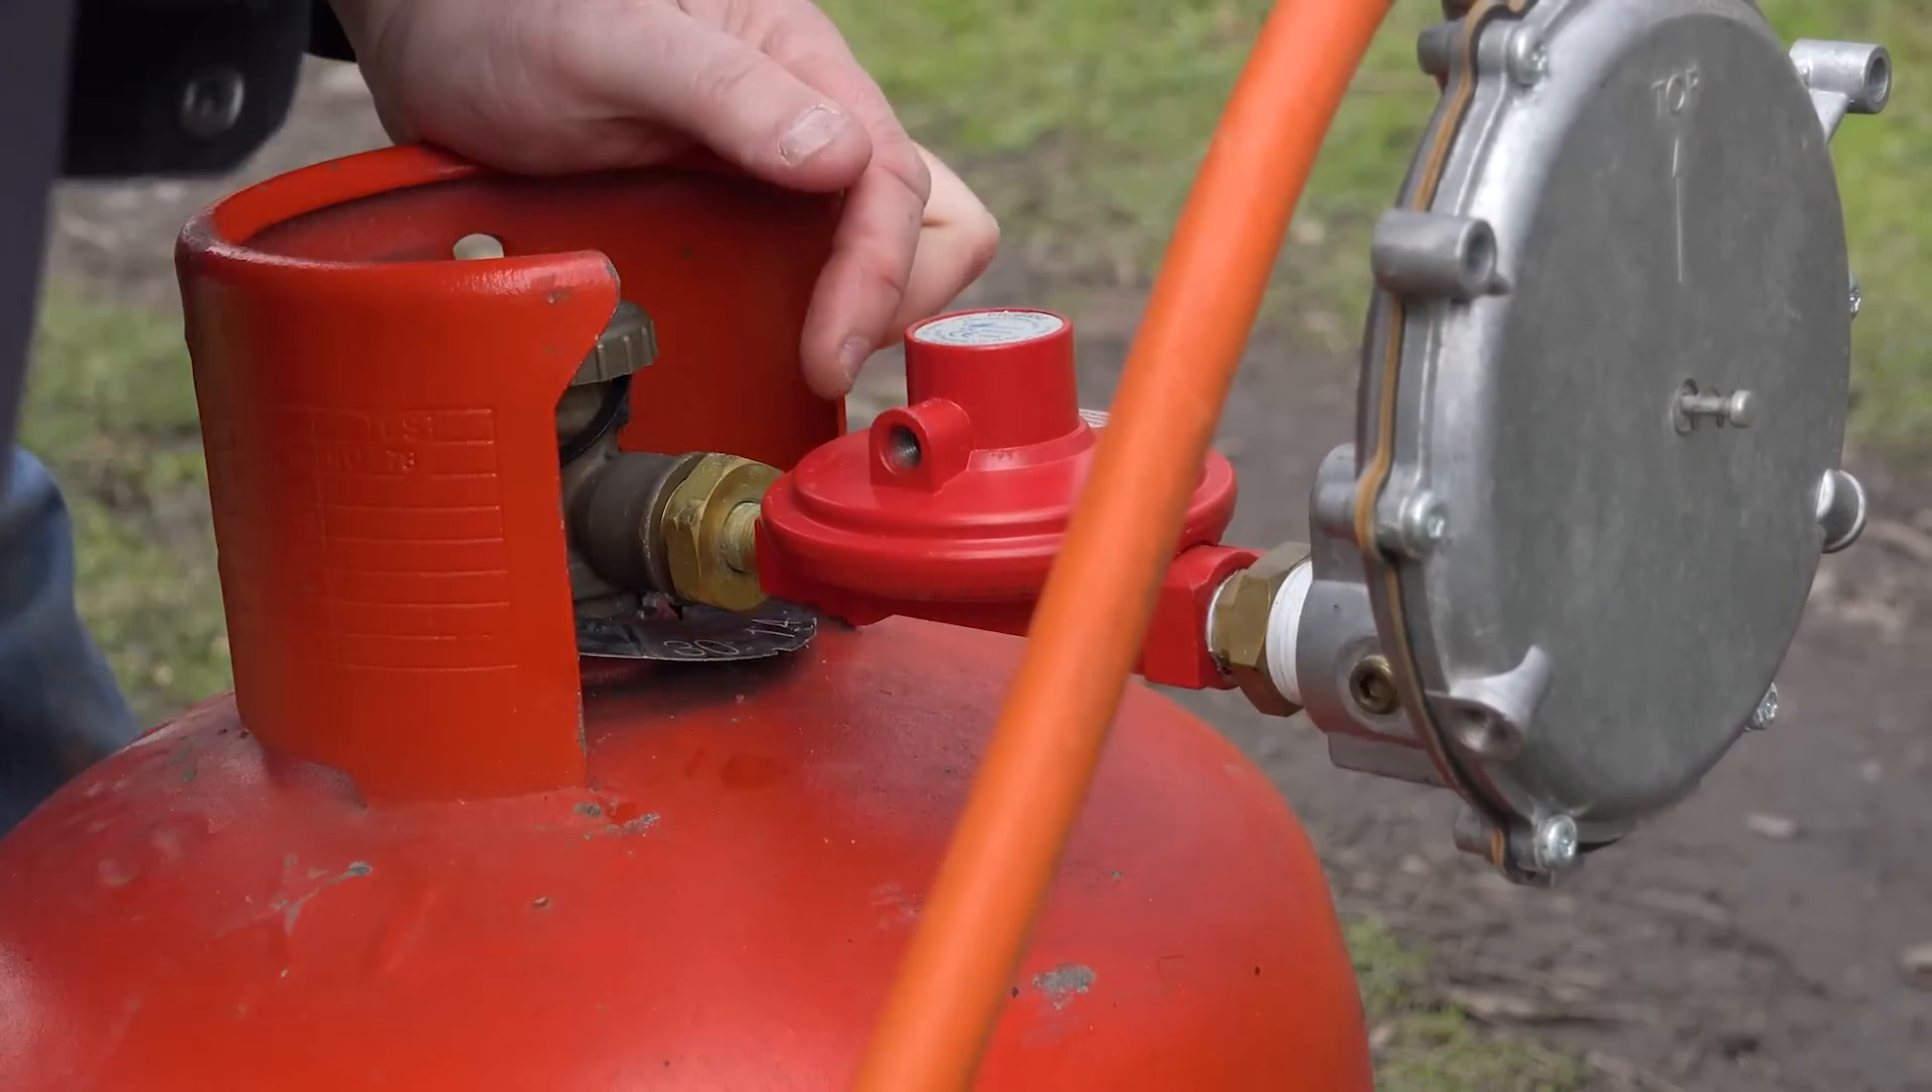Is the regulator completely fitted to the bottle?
Yes.